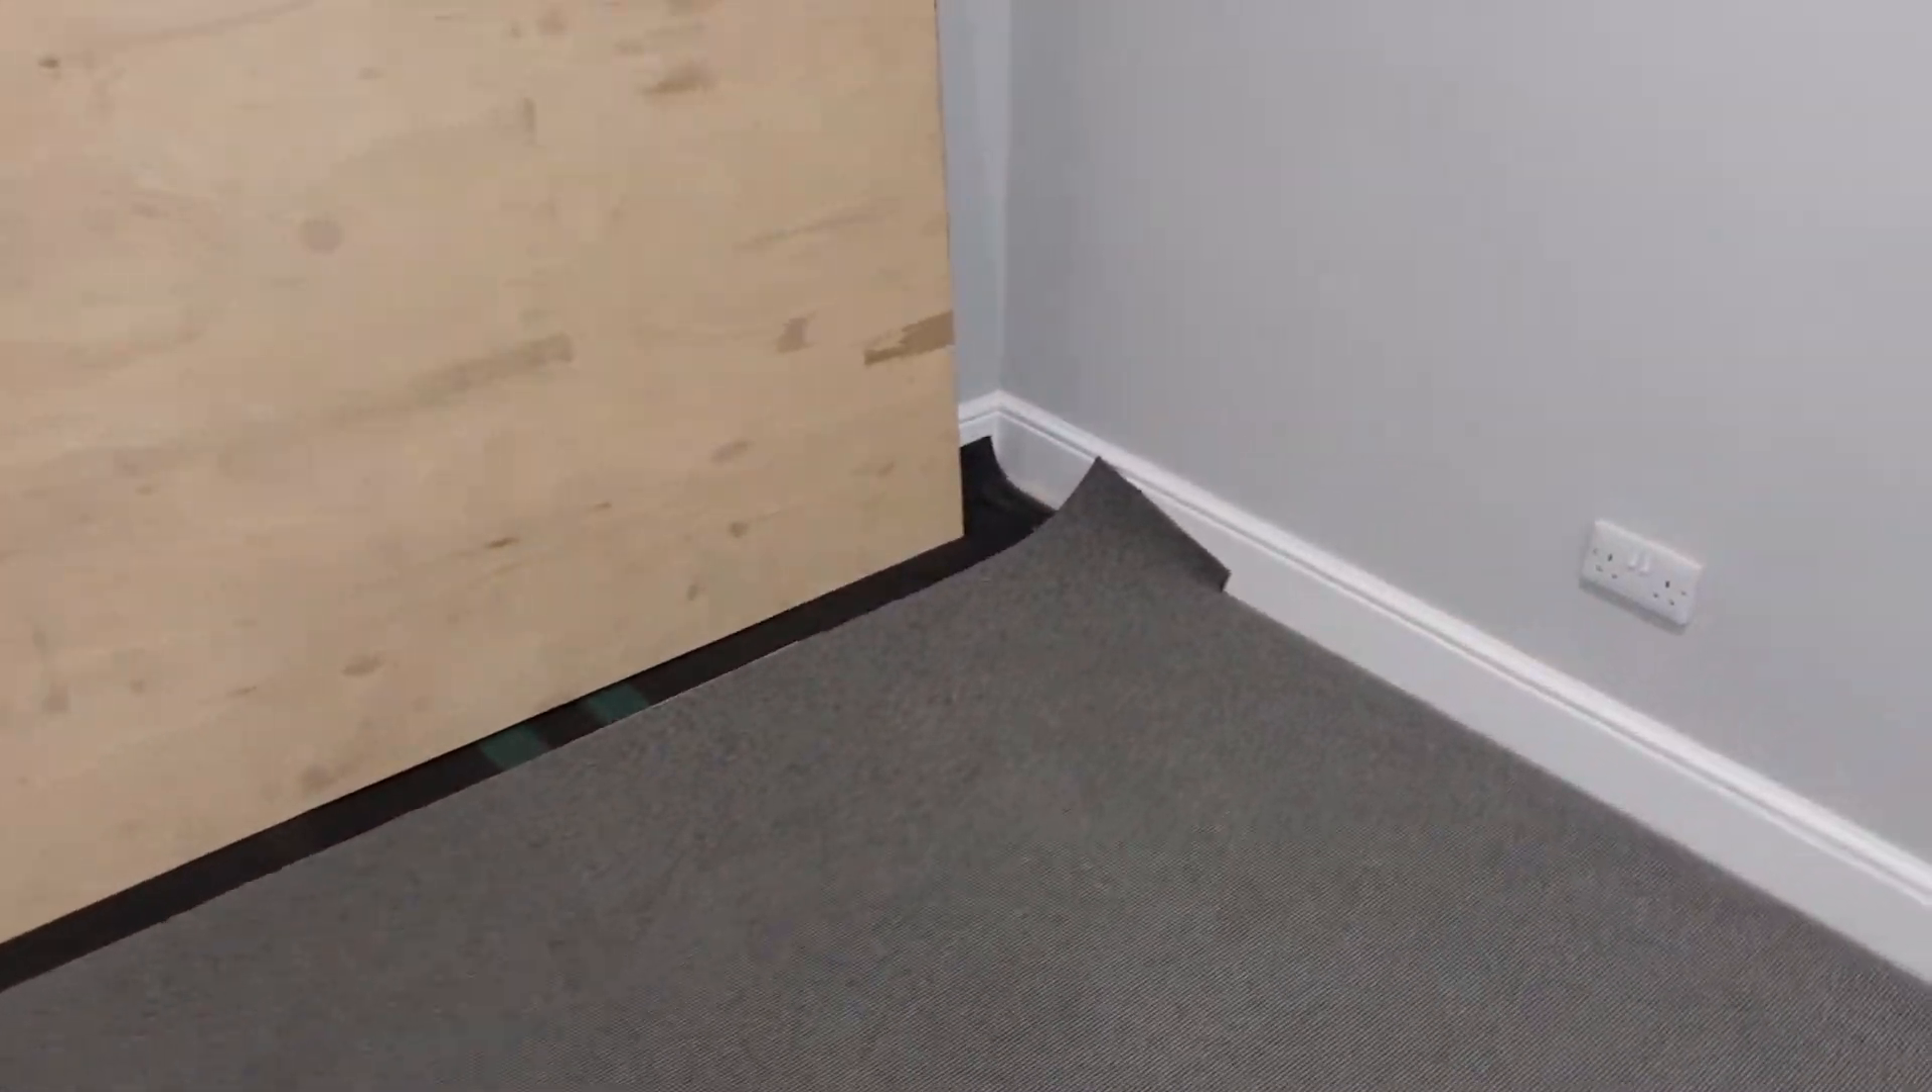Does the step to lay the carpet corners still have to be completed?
Yes.